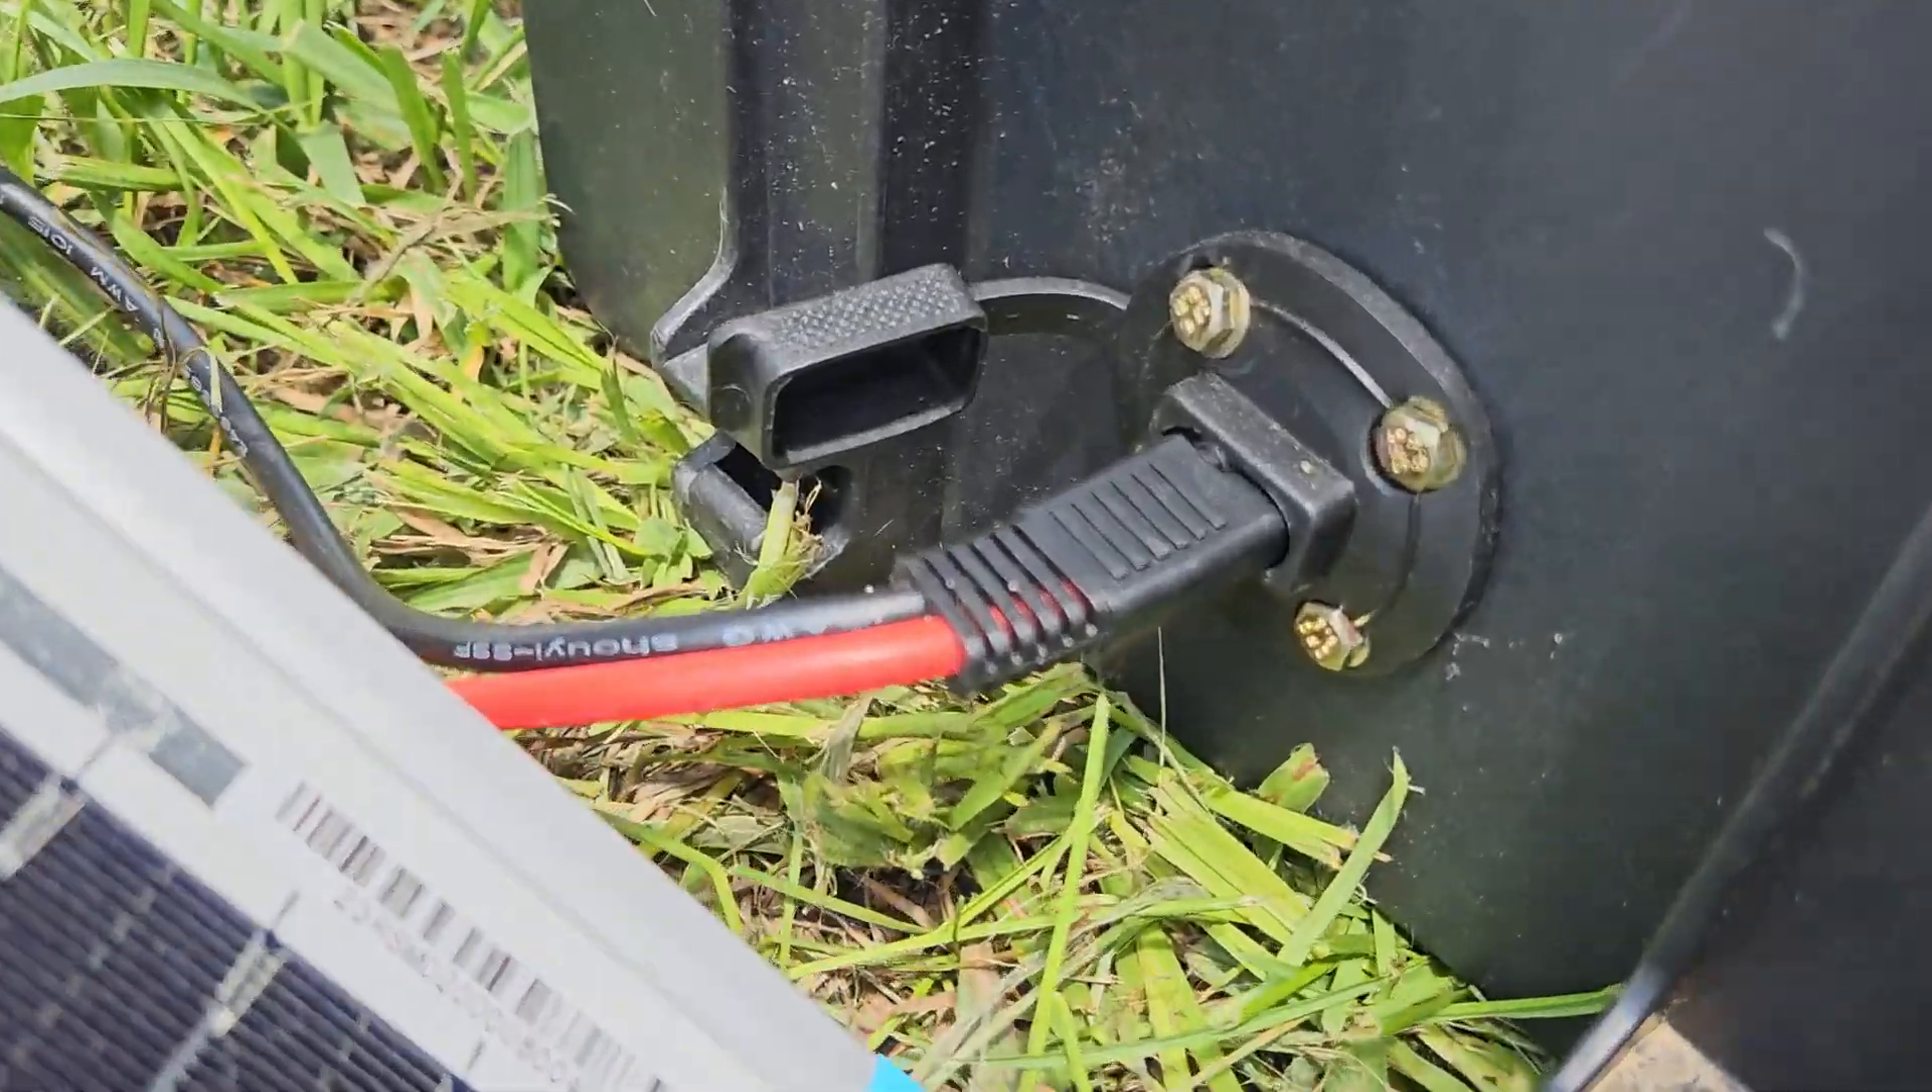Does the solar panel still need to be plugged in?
No.